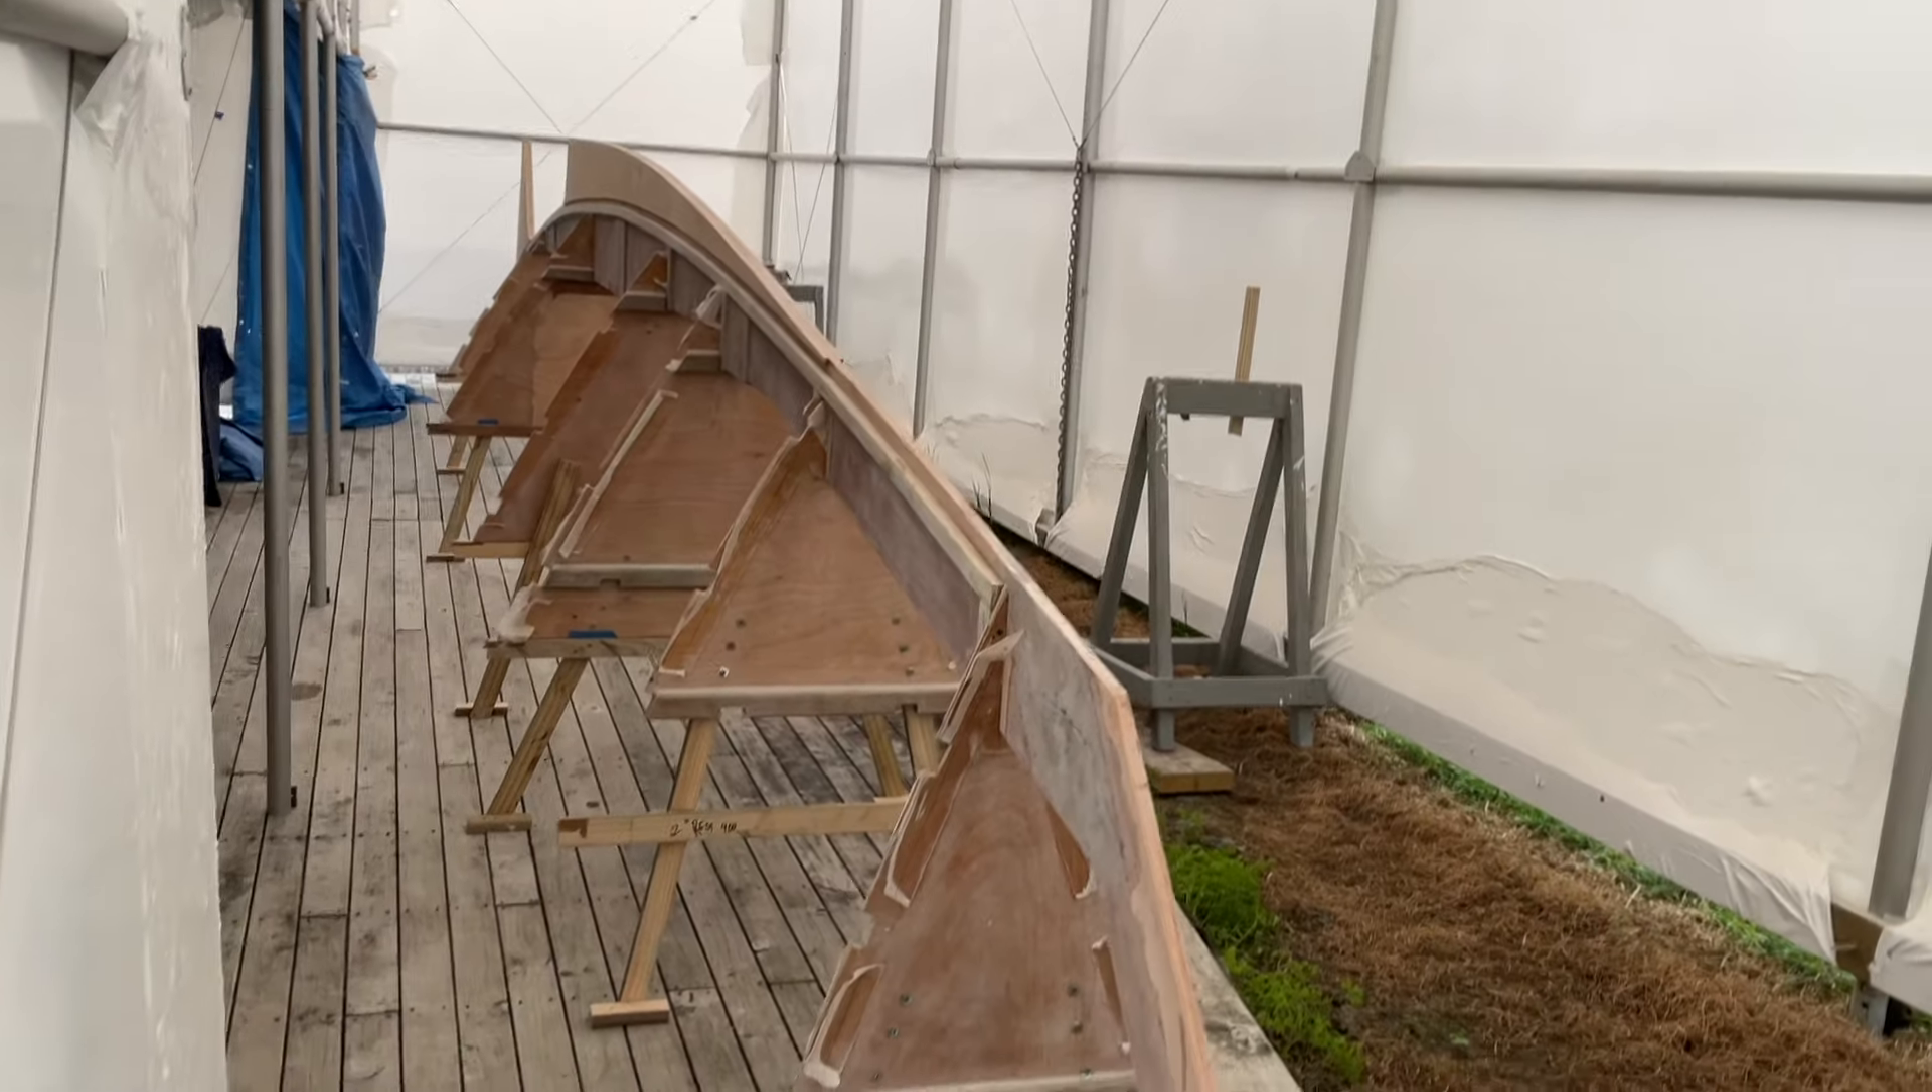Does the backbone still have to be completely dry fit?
No.